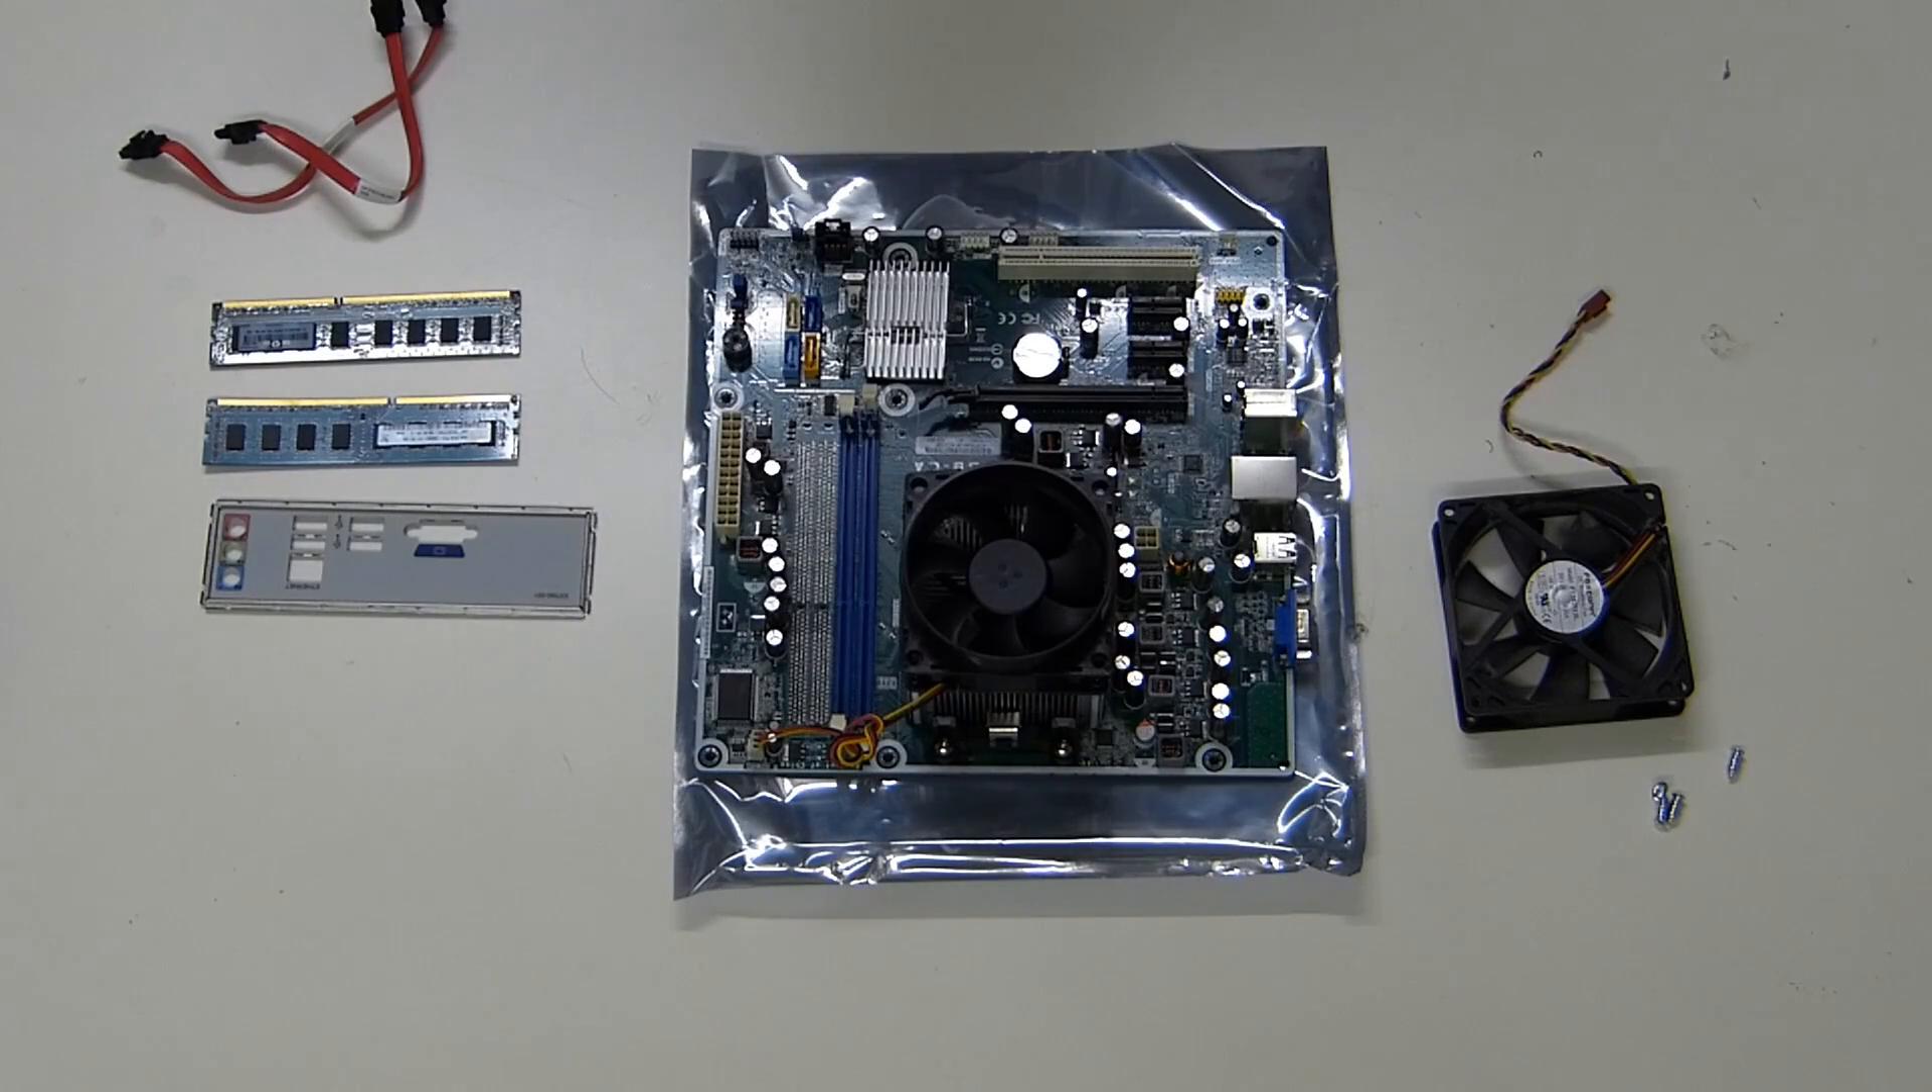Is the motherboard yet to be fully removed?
No.